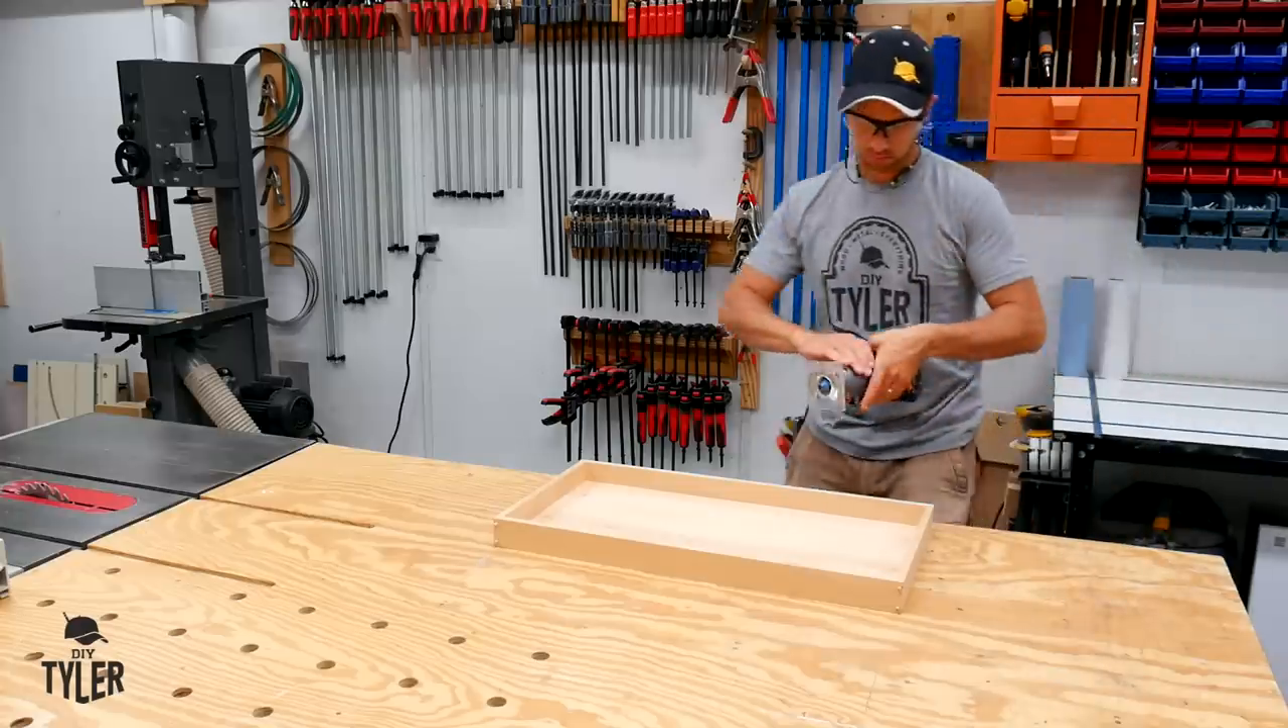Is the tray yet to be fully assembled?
No.